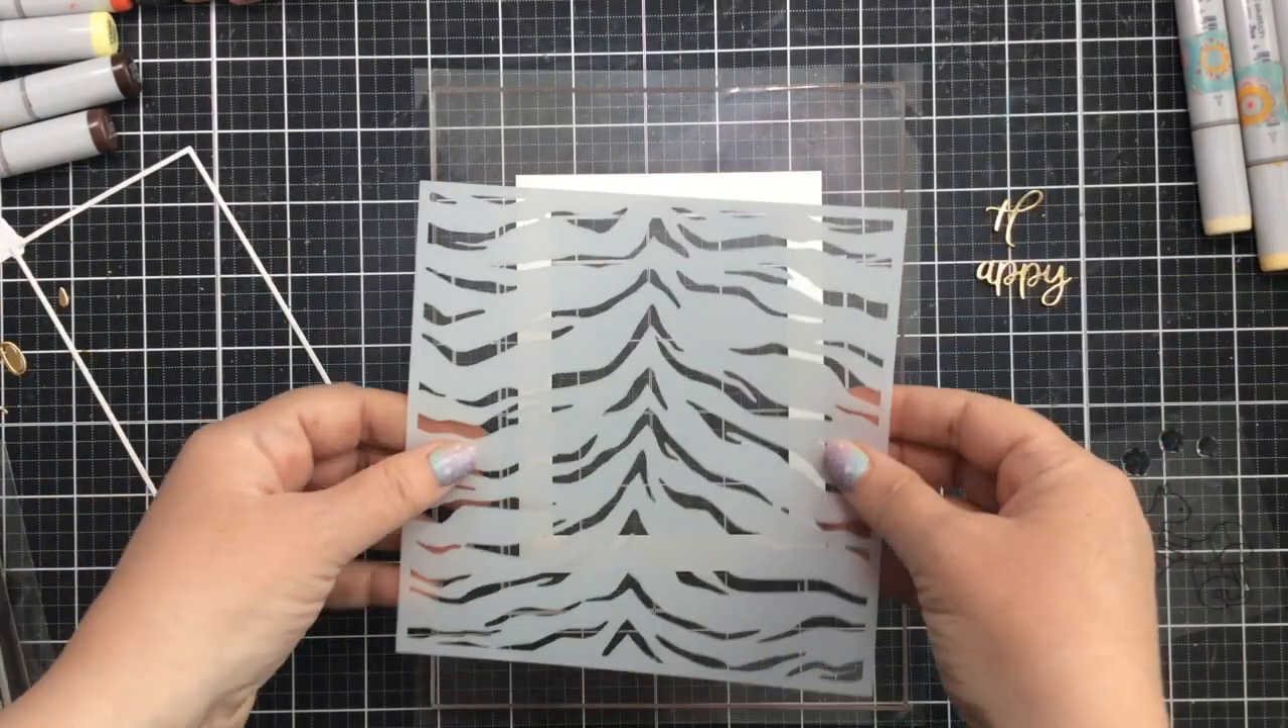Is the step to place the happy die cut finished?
No.